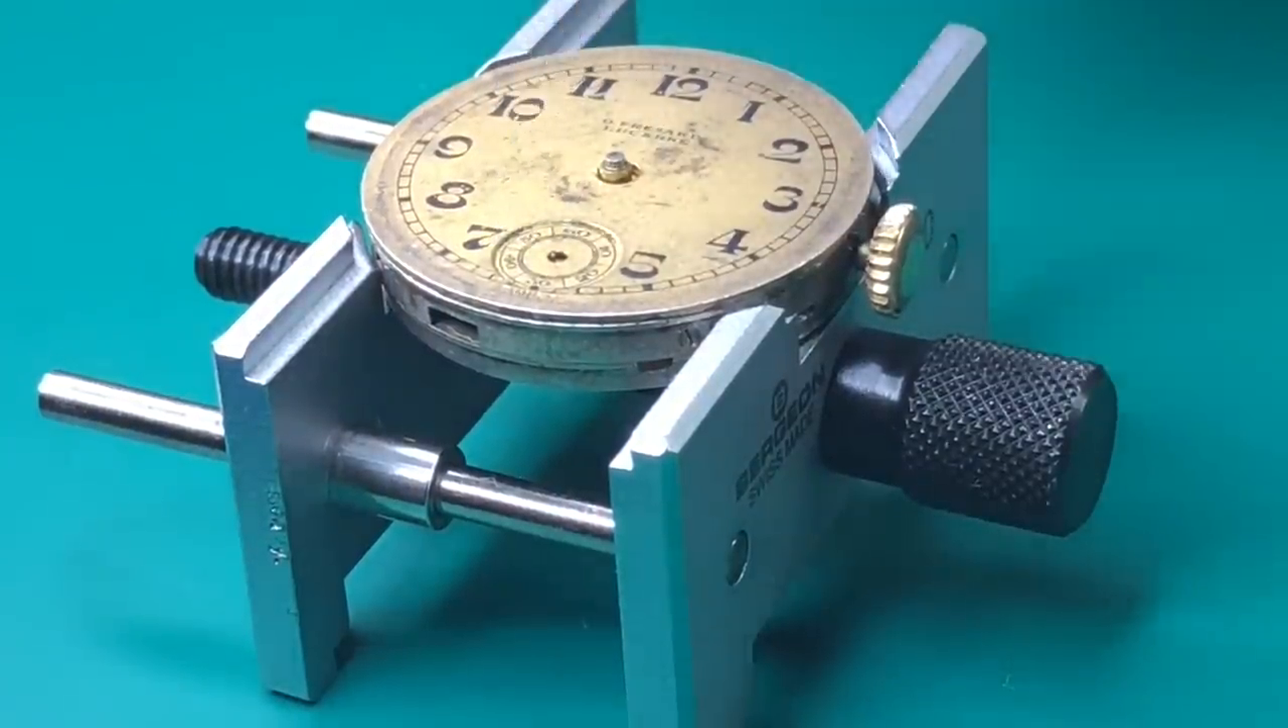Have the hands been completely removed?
Yes.